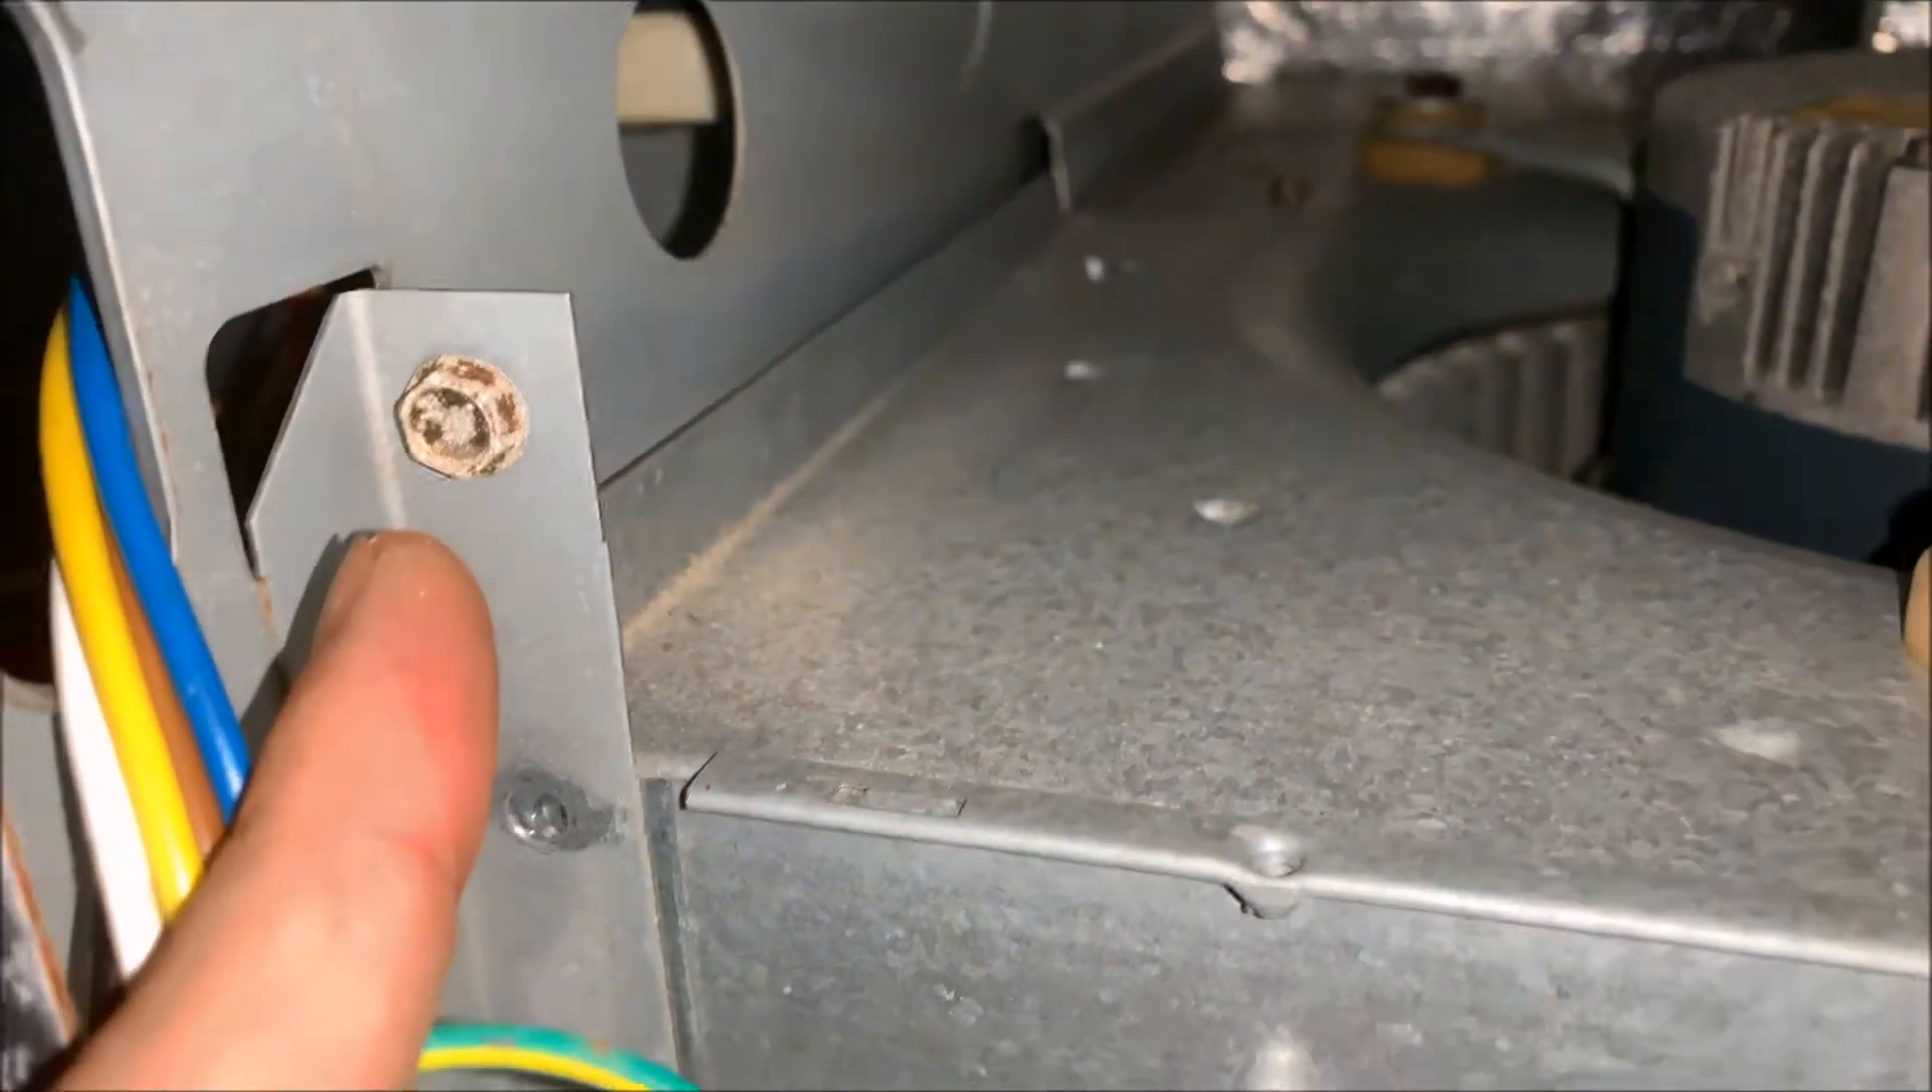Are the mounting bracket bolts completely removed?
No.